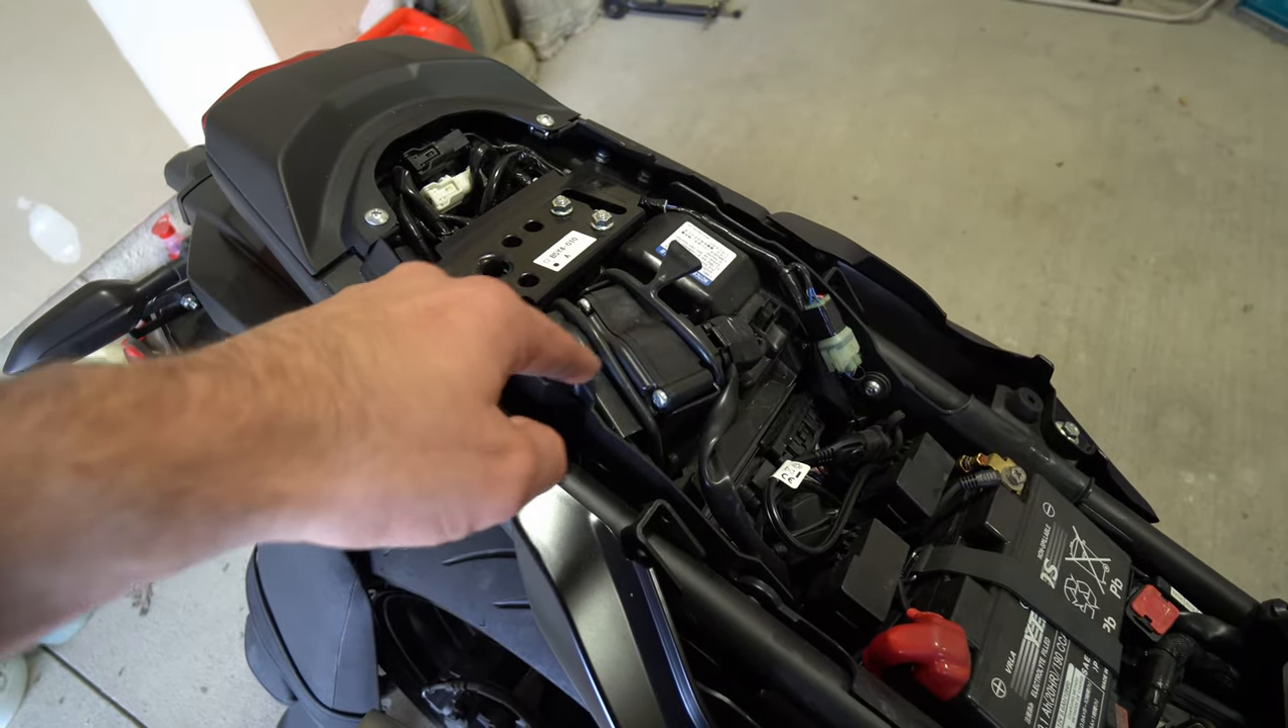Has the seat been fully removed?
Yes.